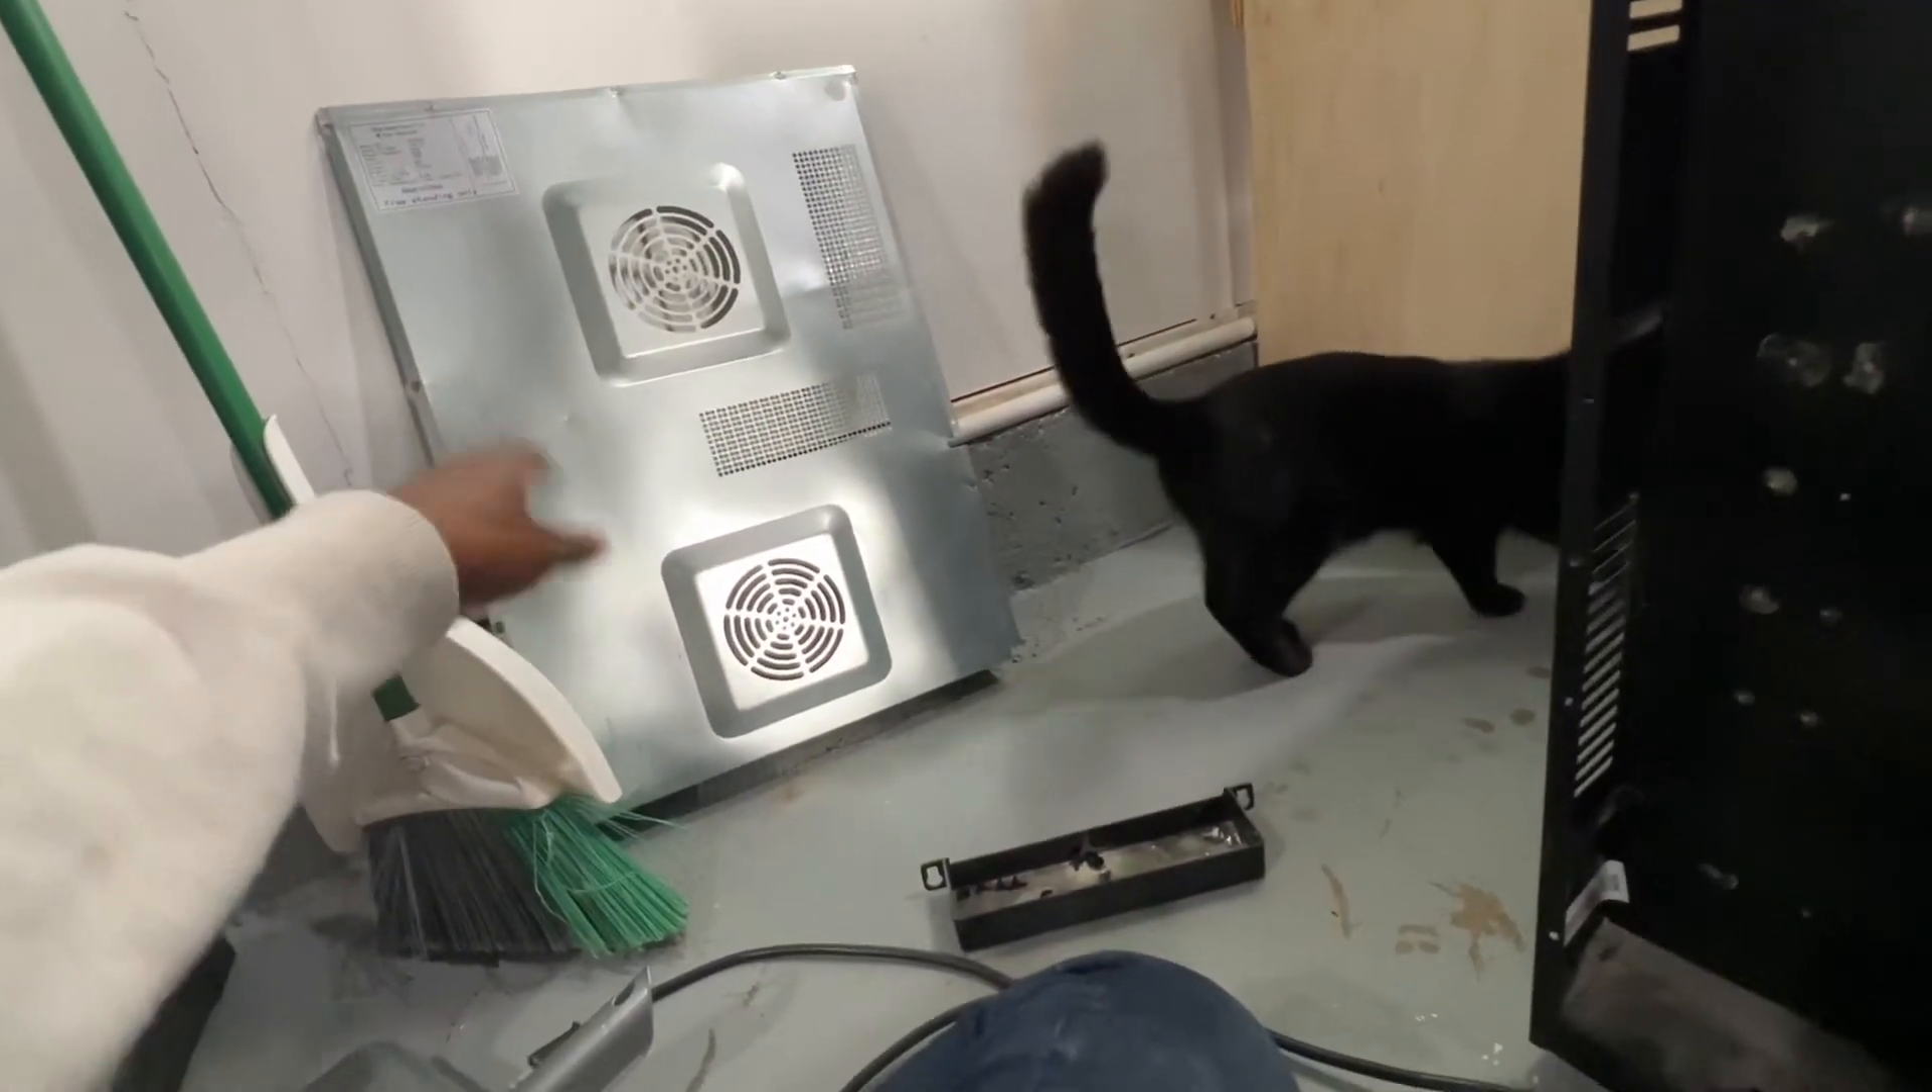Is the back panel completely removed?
Yes.